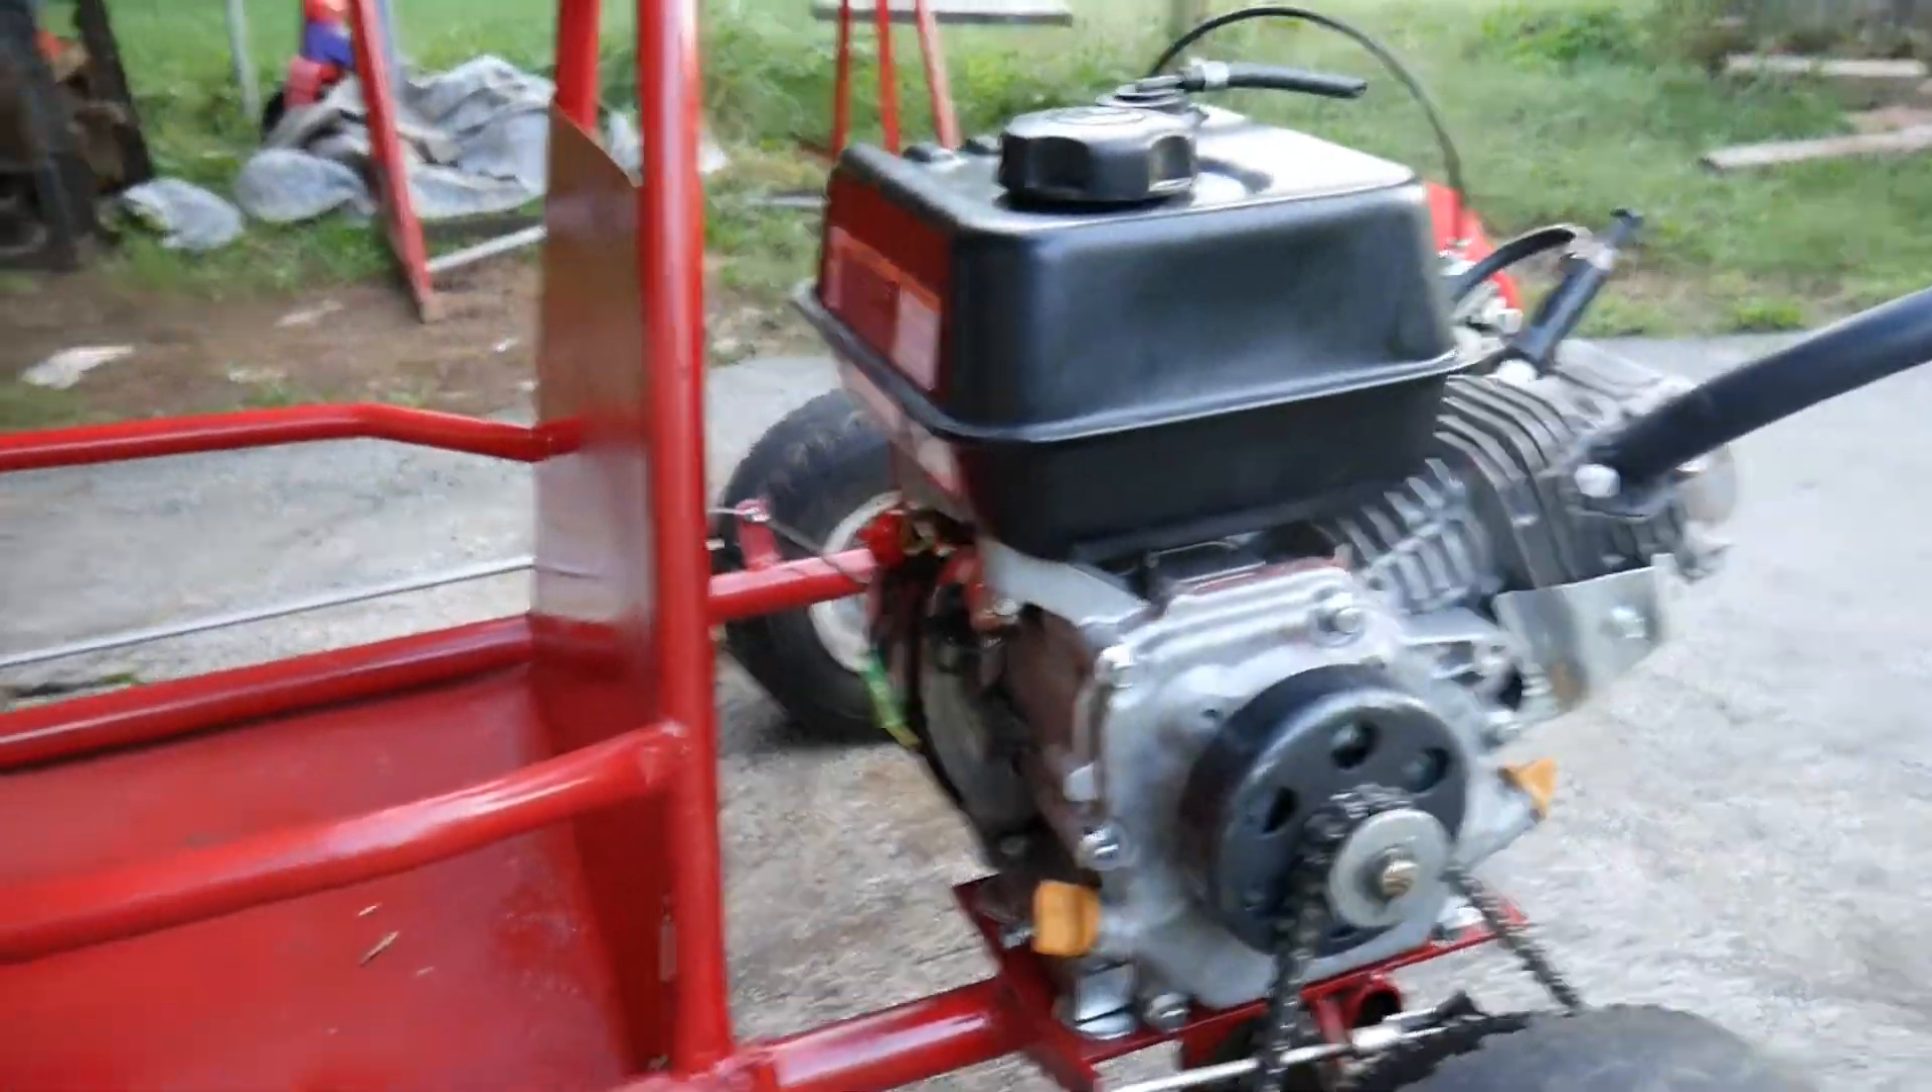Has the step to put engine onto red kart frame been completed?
Yes.